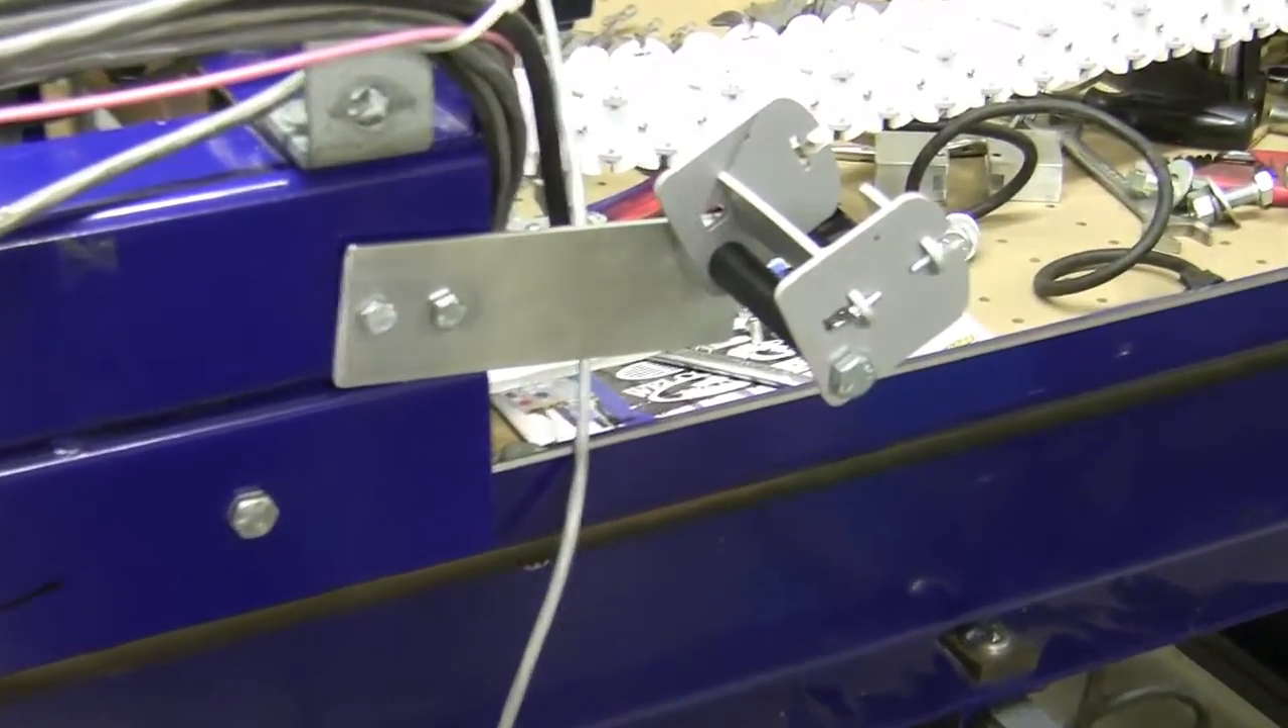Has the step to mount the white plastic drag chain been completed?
No.